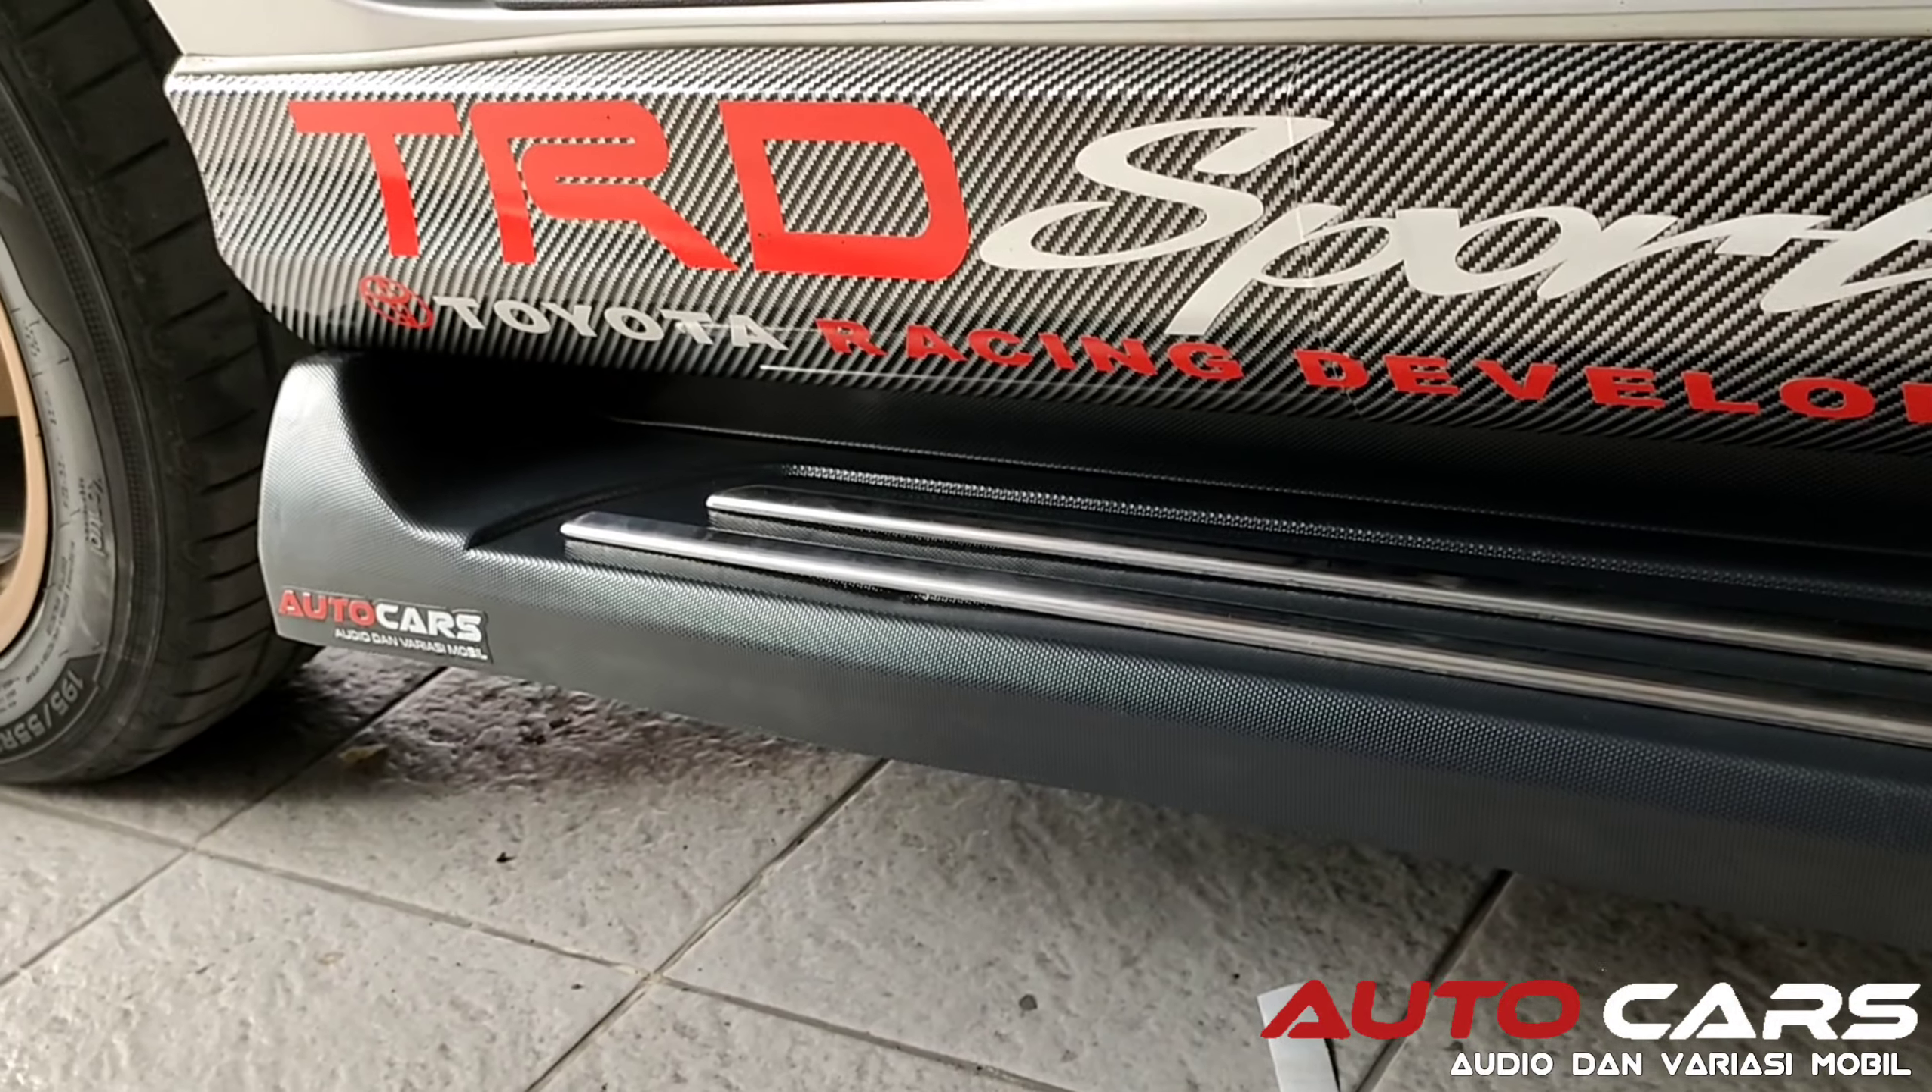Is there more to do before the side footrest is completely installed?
No.